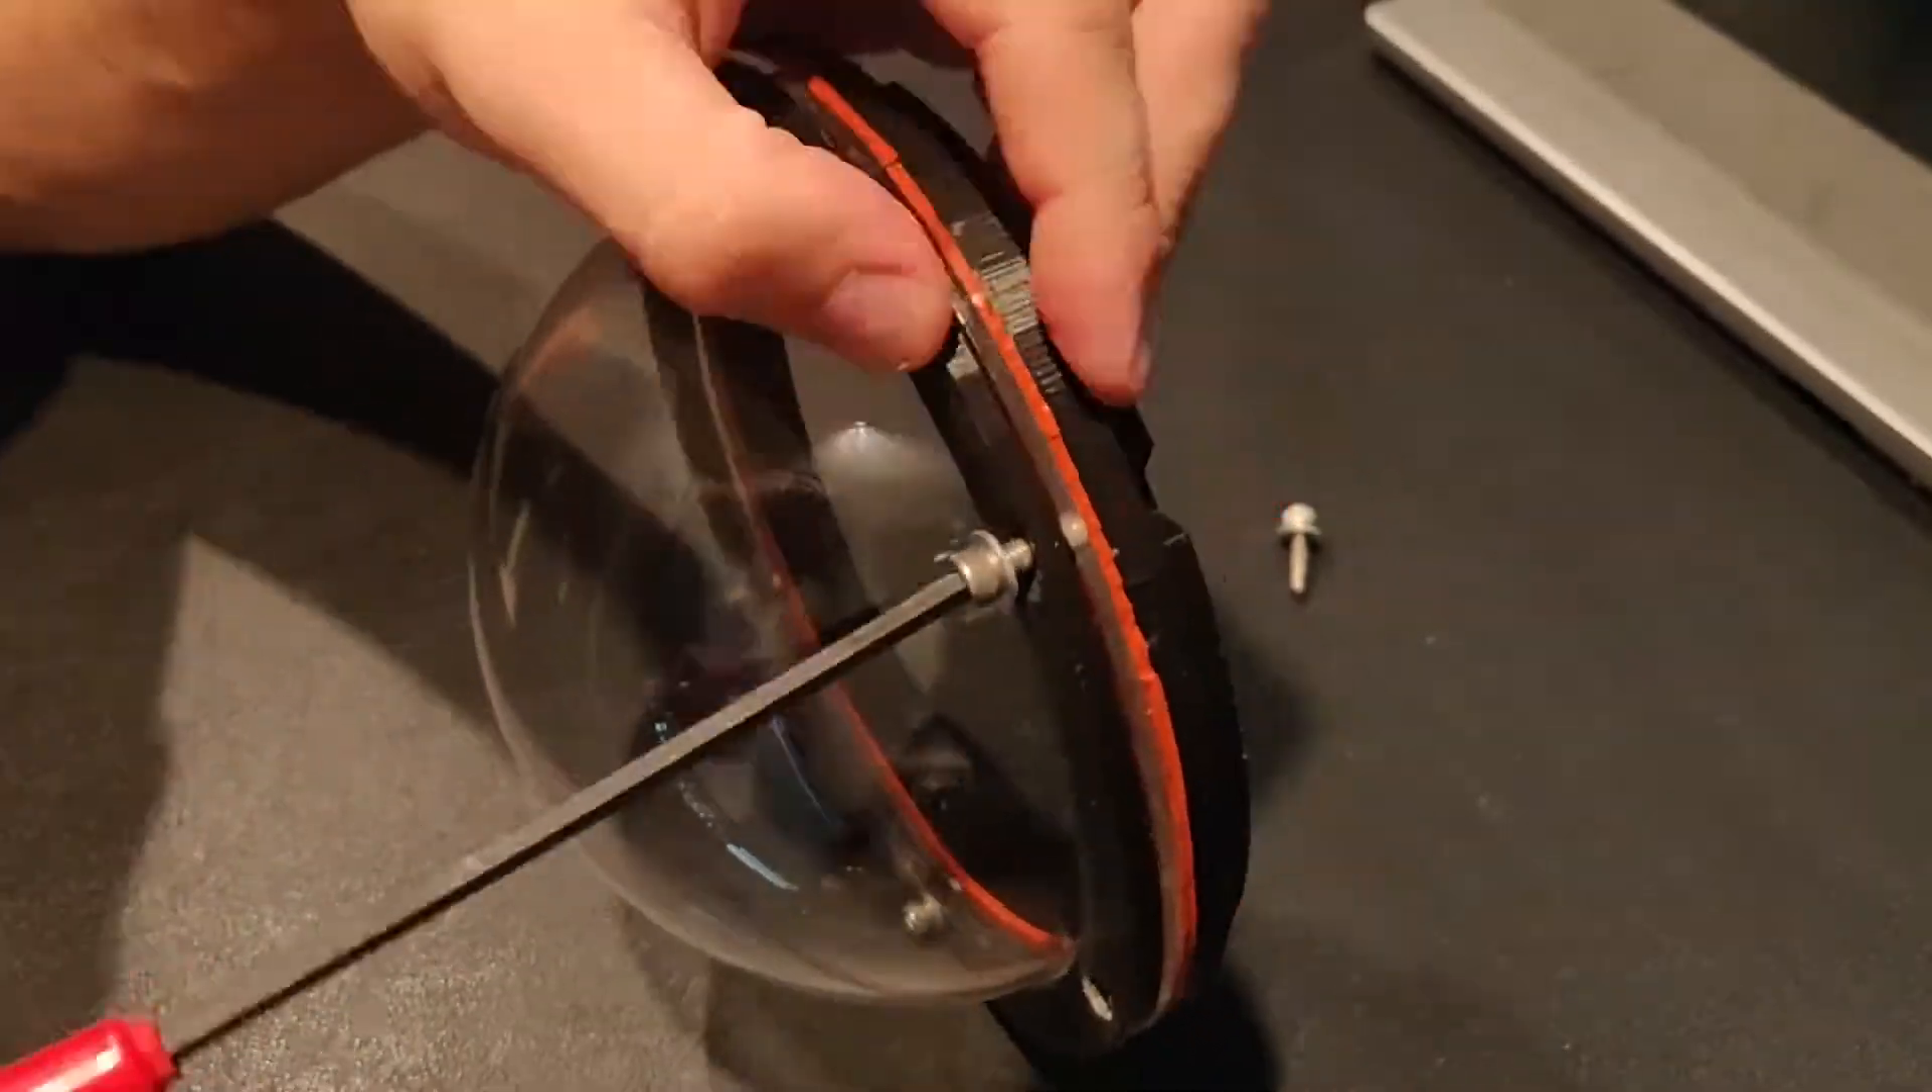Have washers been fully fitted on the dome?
No.